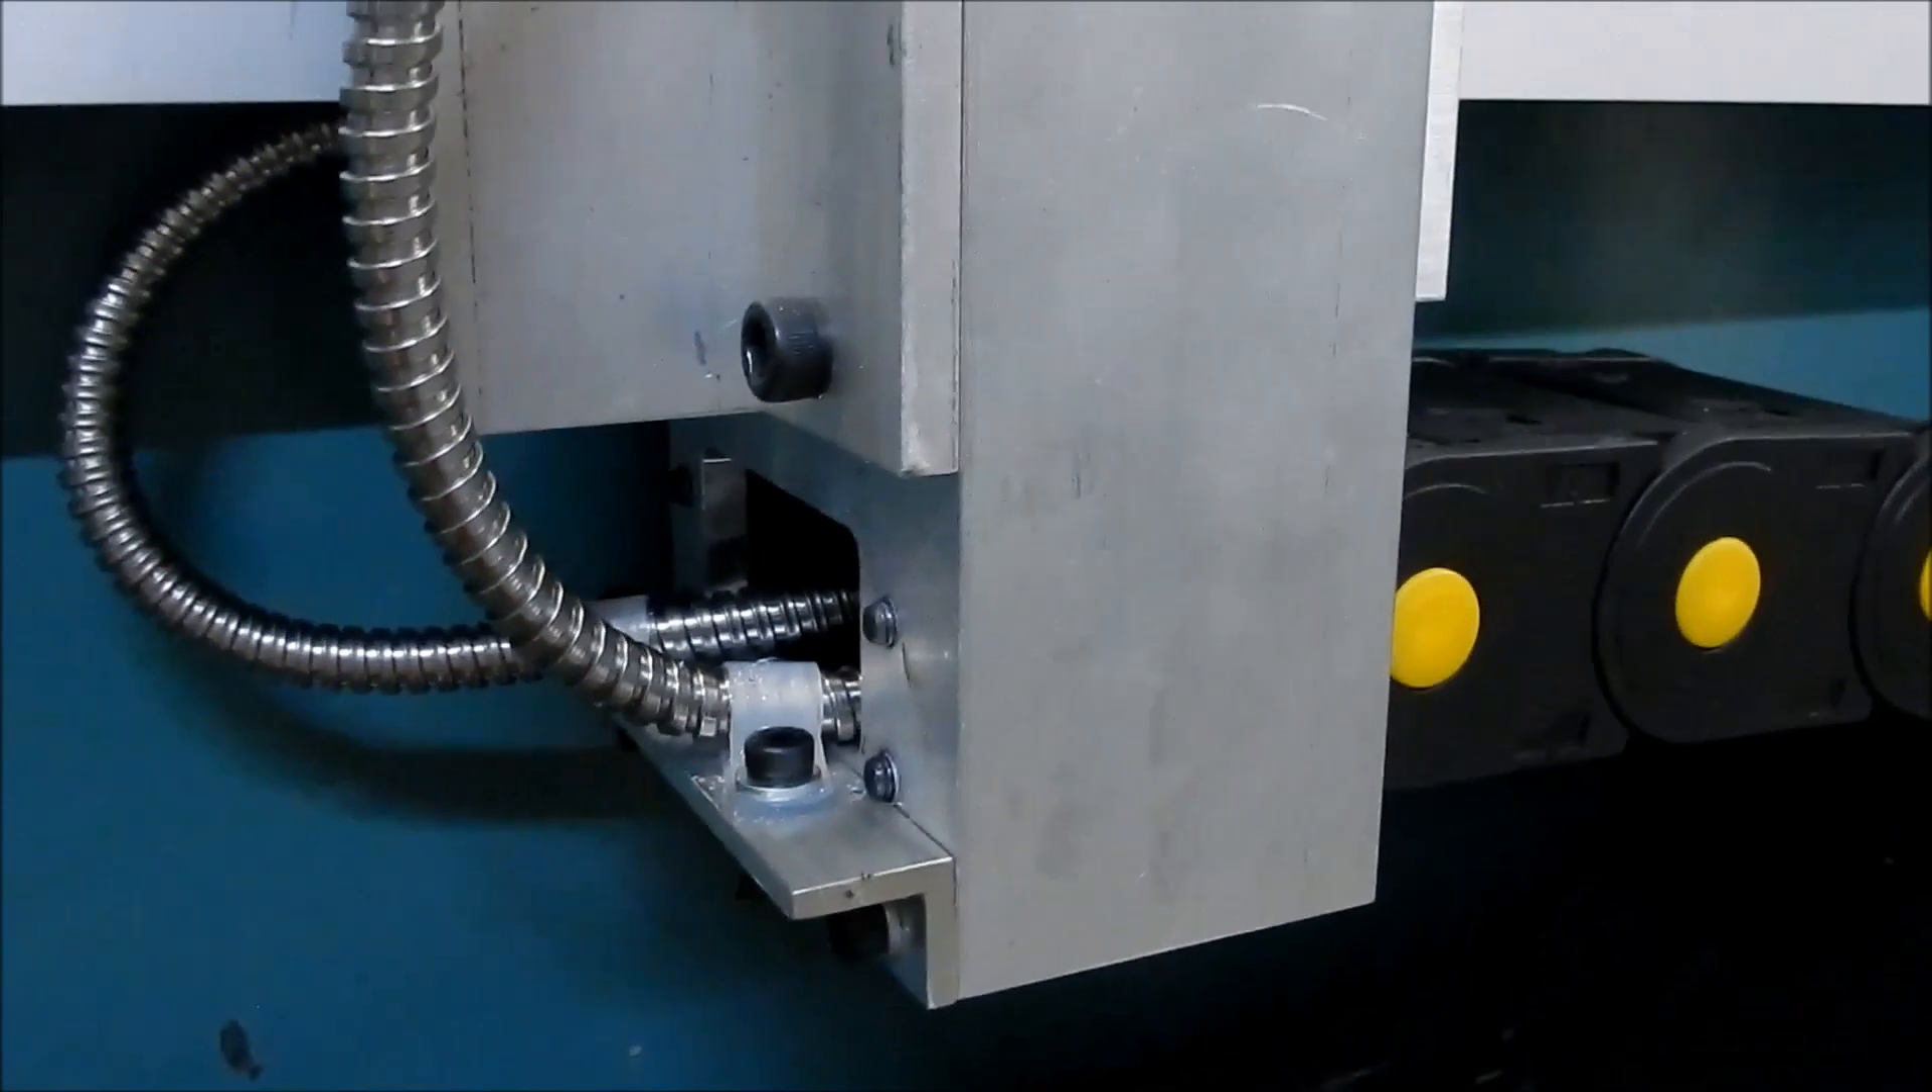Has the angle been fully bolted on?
Yes.